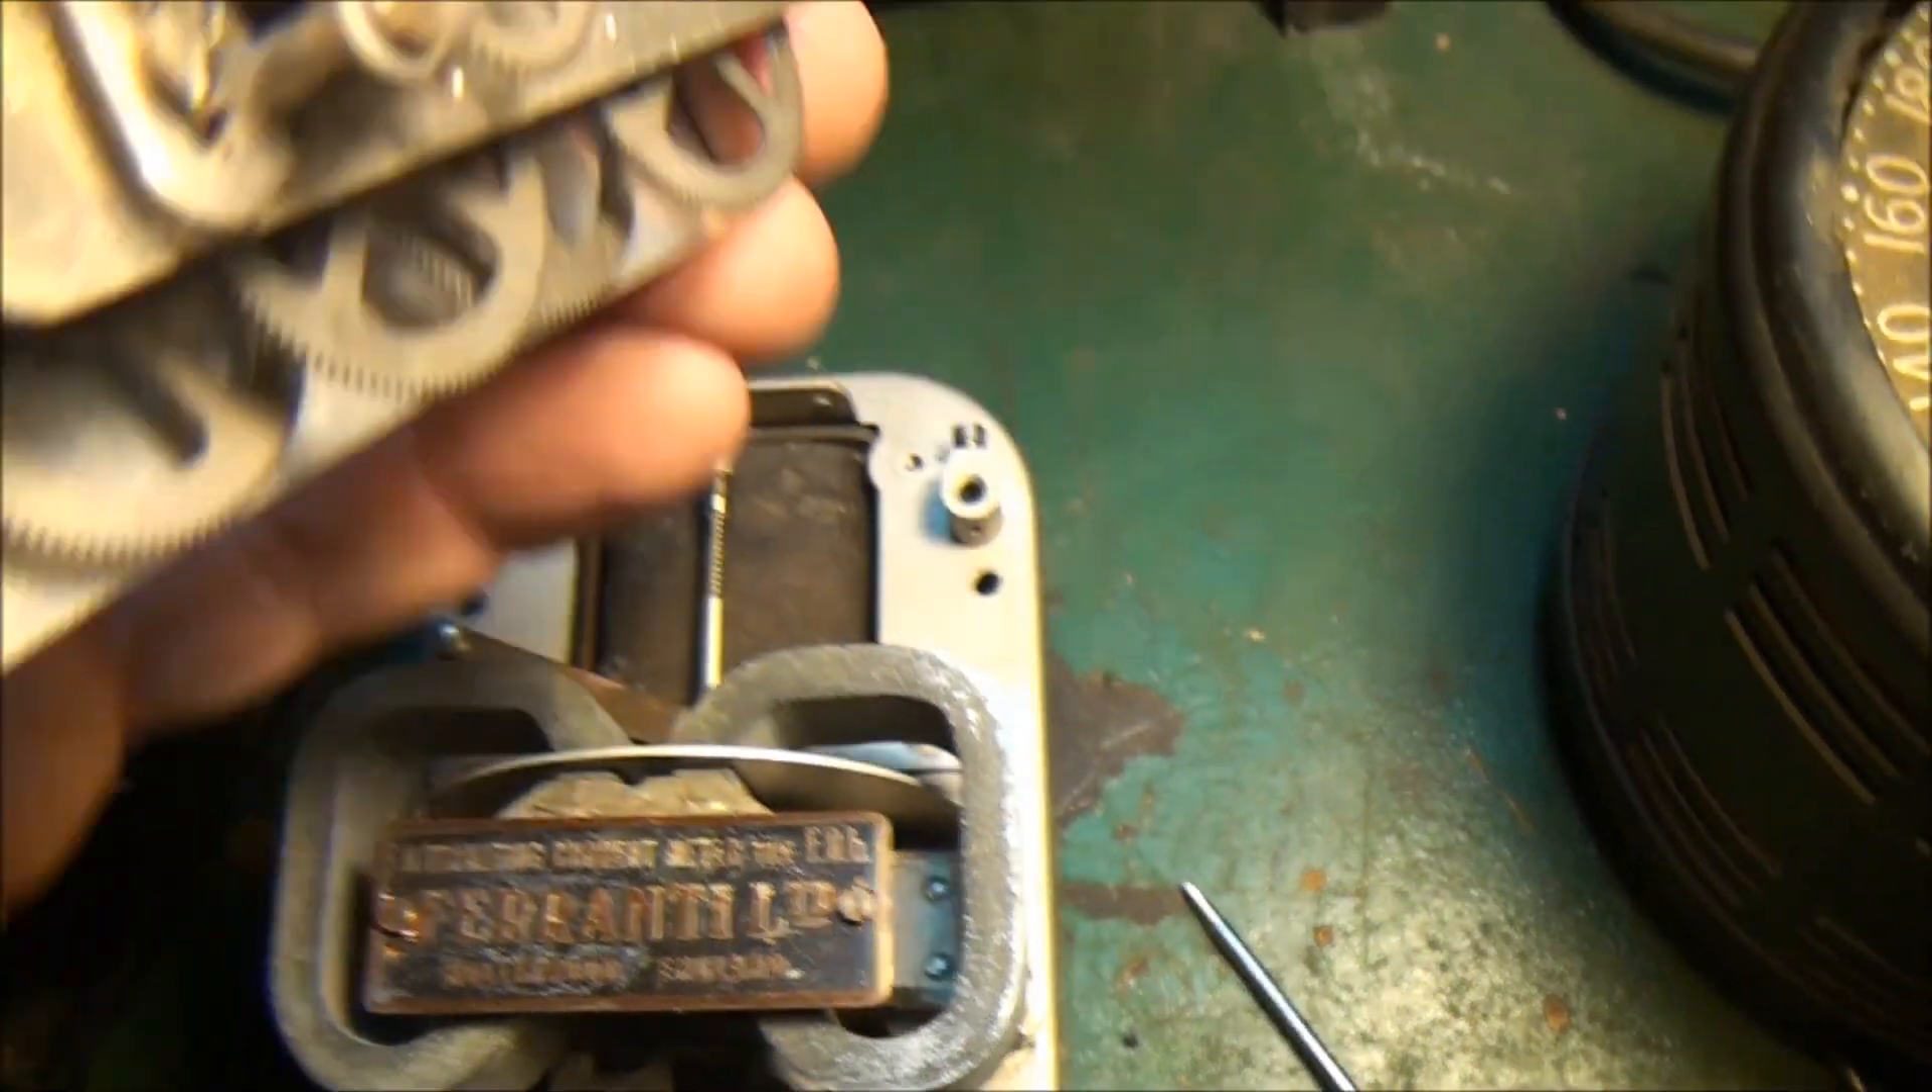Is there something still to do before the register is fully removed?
No.